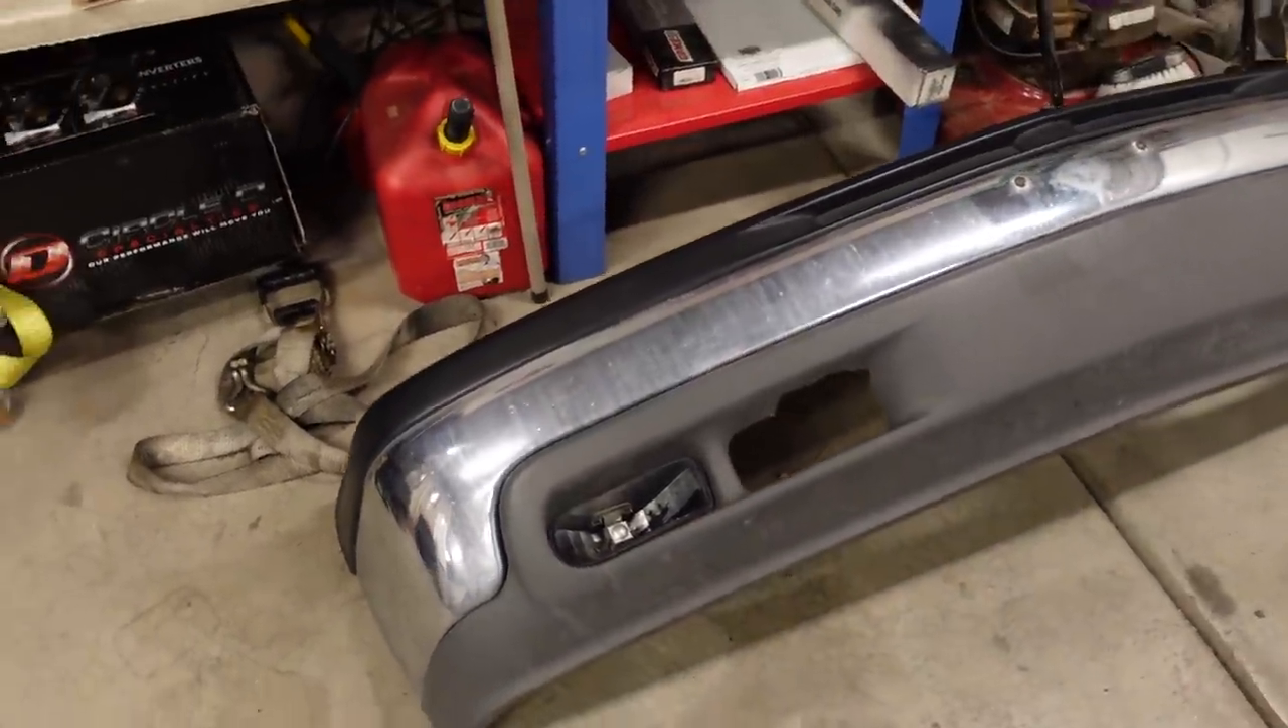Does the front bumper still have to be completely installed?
Yes.